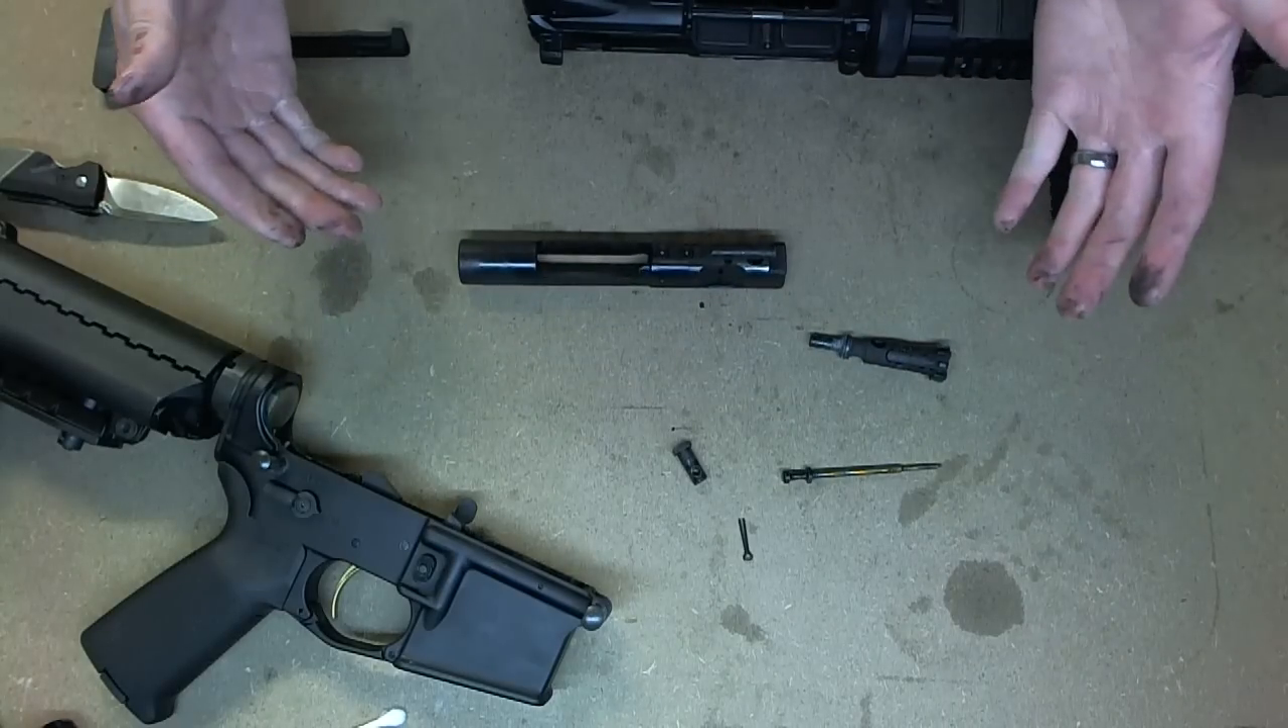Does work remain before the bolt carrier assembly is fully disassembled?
No.